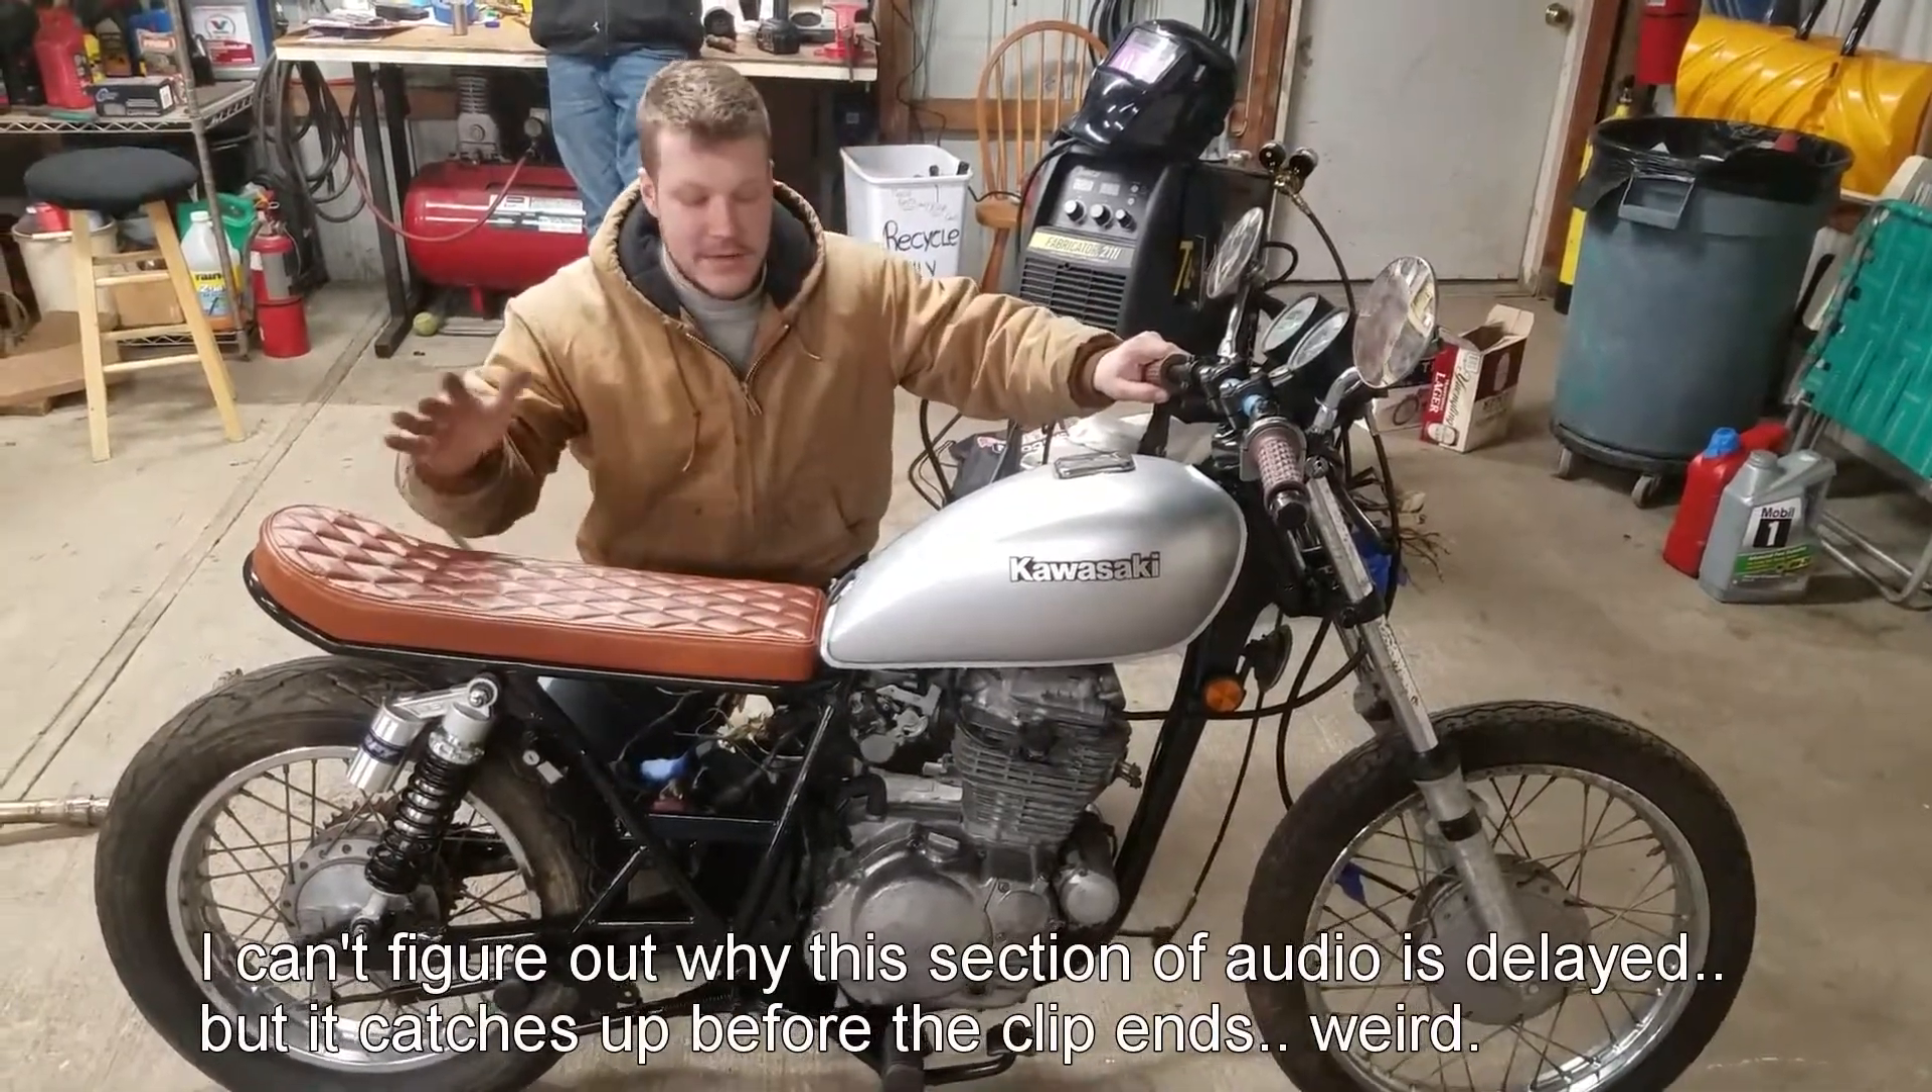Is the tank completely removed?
No.